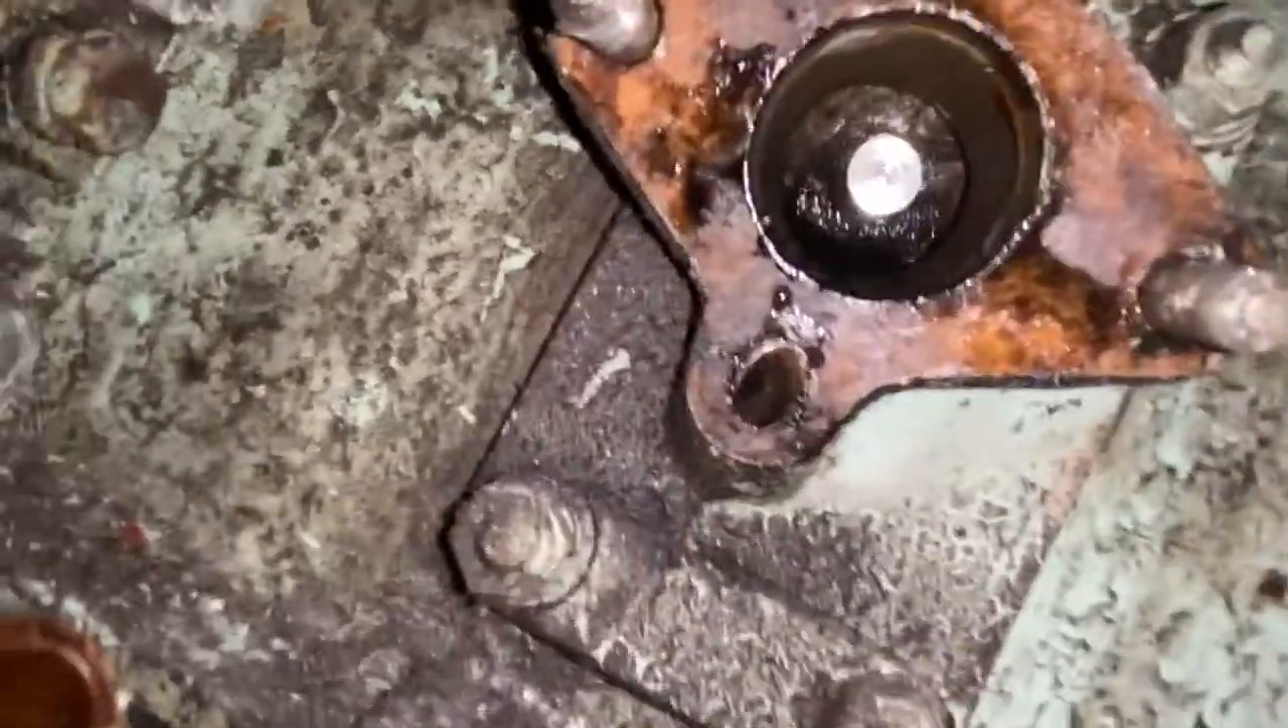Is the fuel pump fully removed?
Yes.